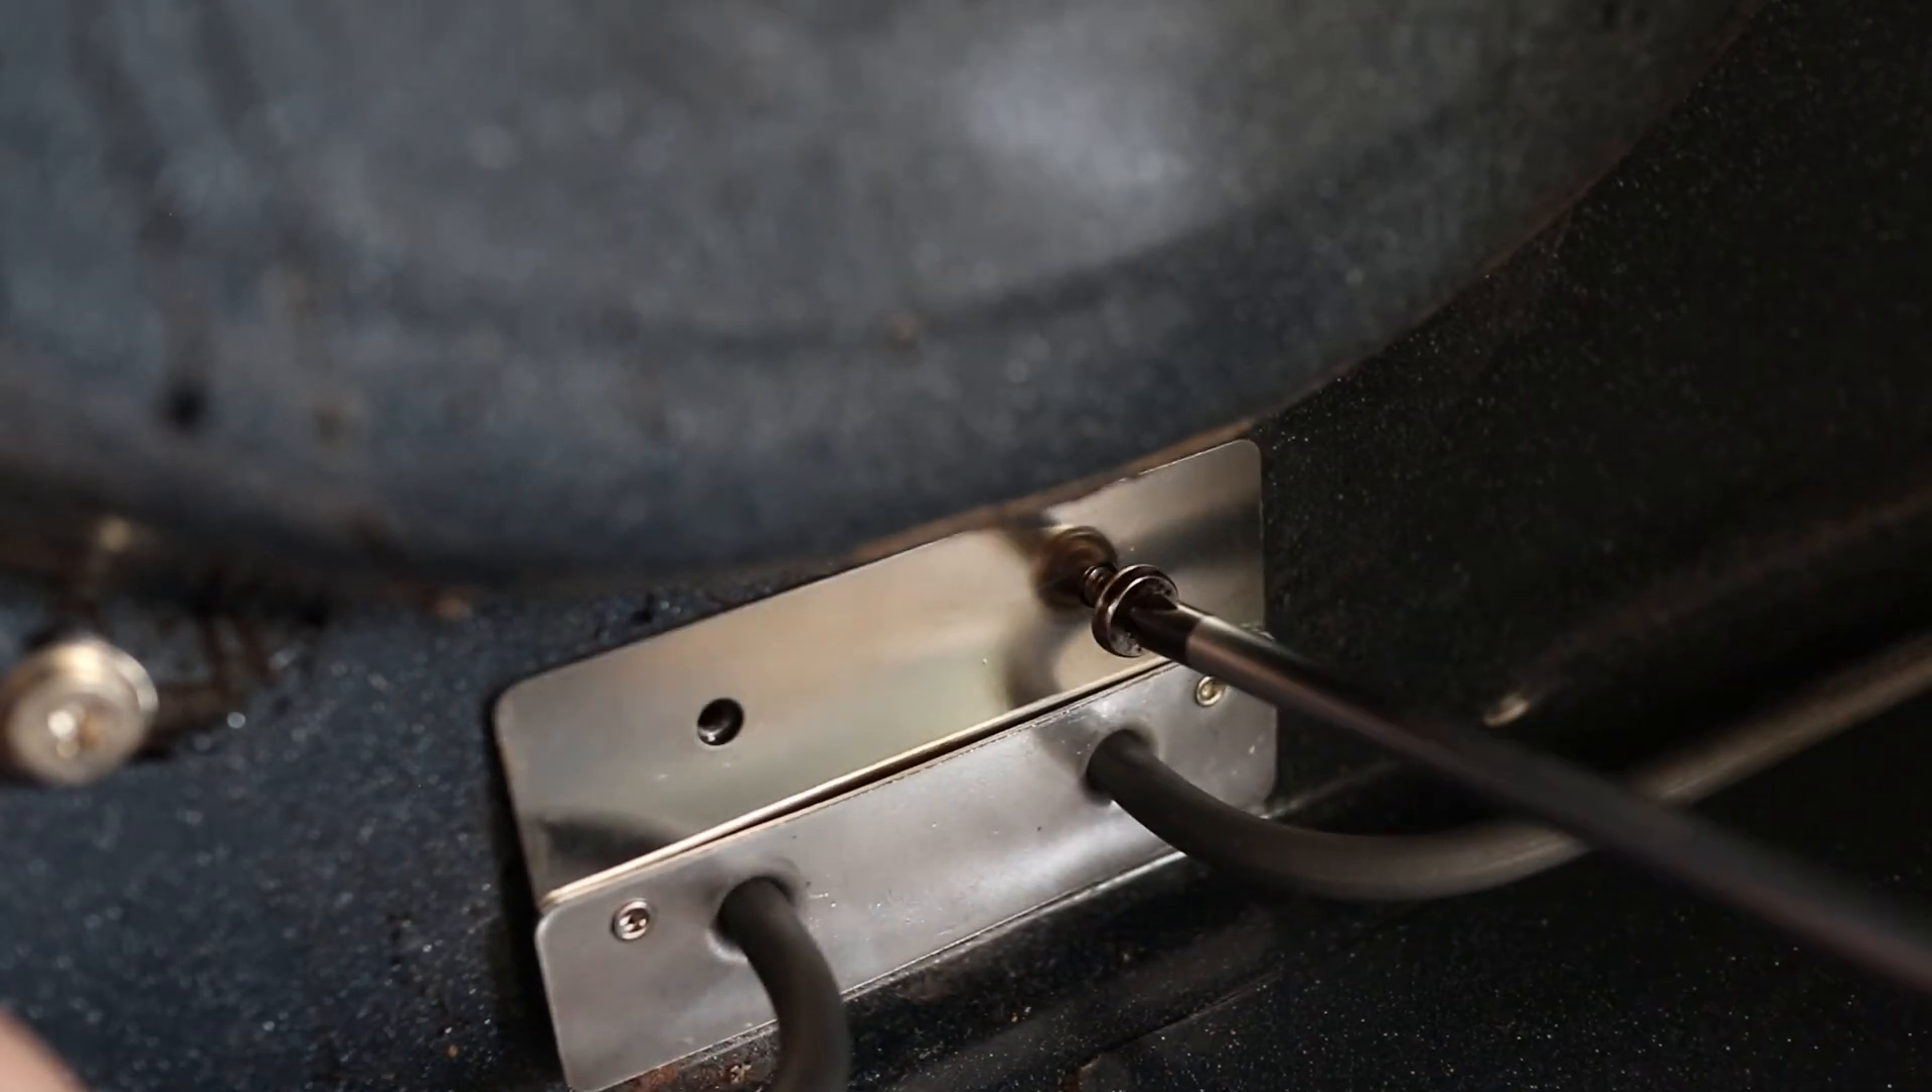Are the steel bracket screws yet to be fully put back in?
Yes.